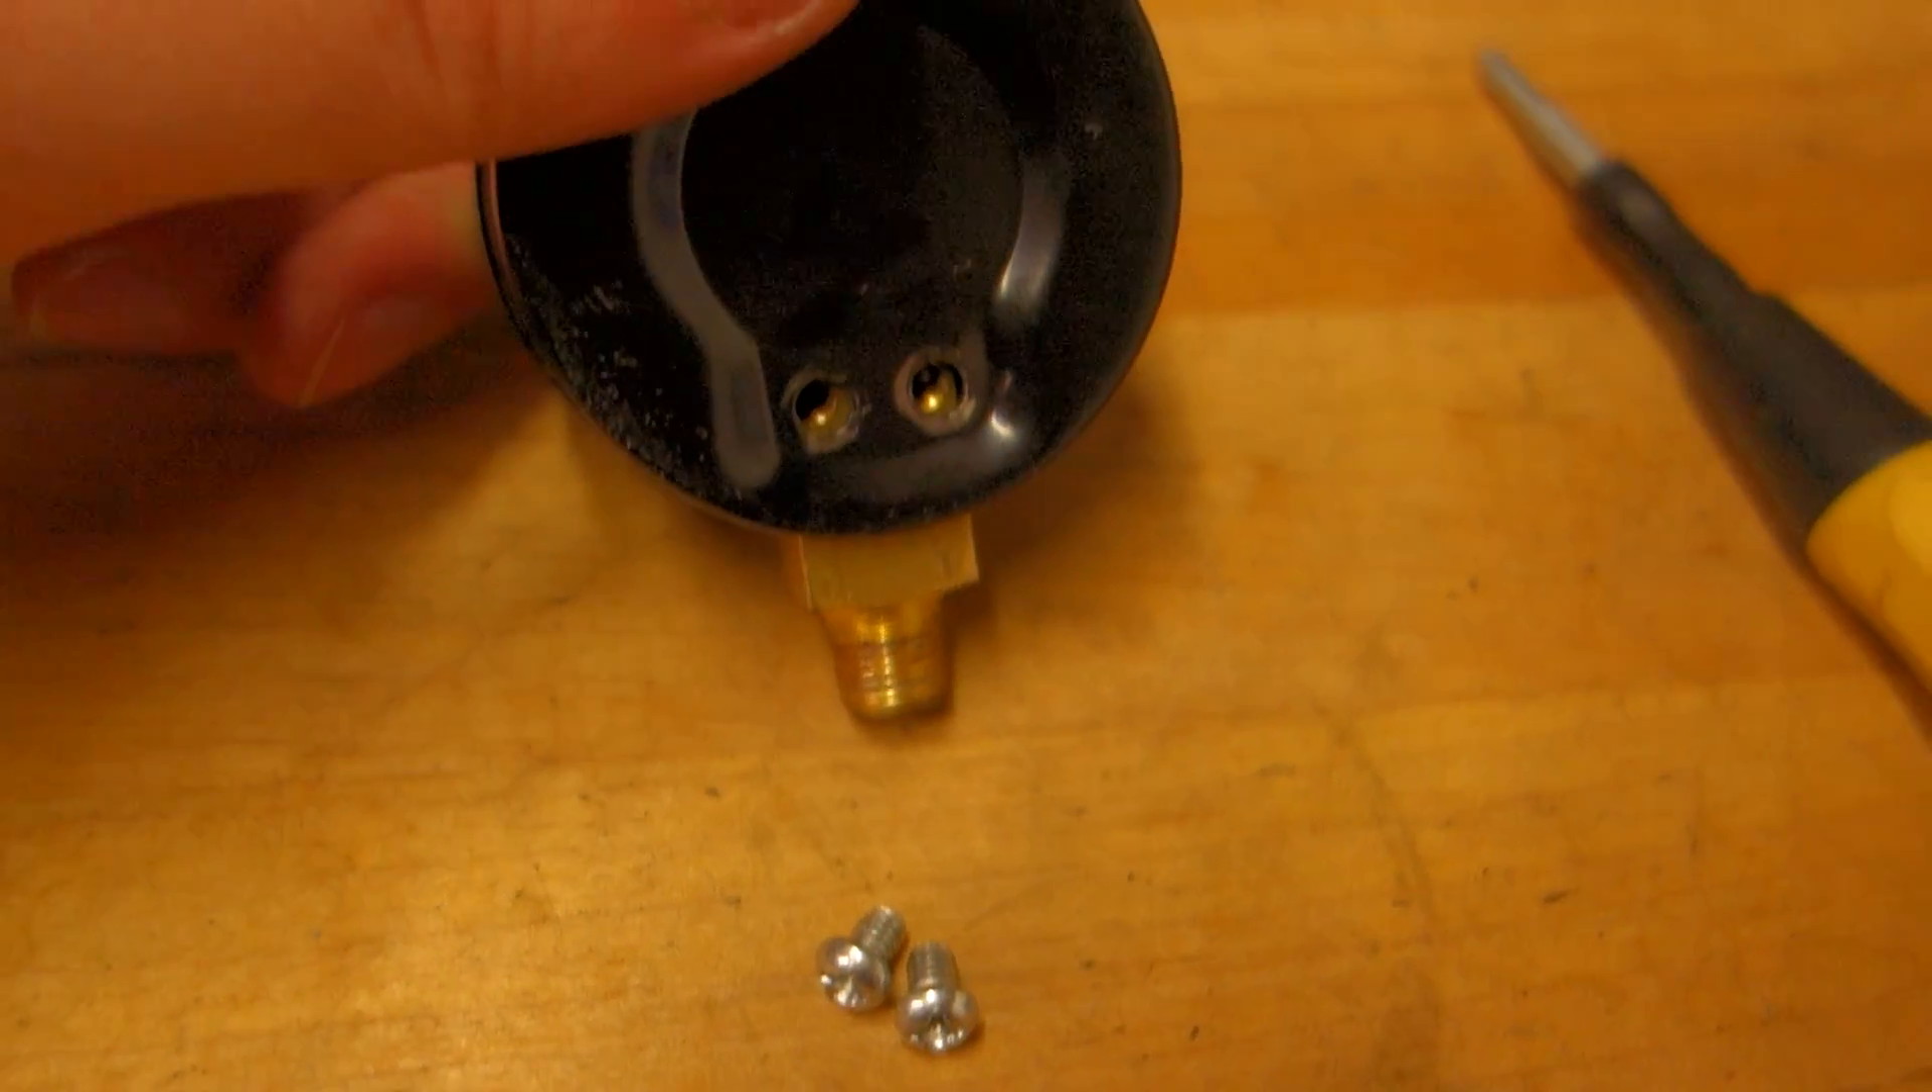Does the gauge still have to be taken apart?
Yes.